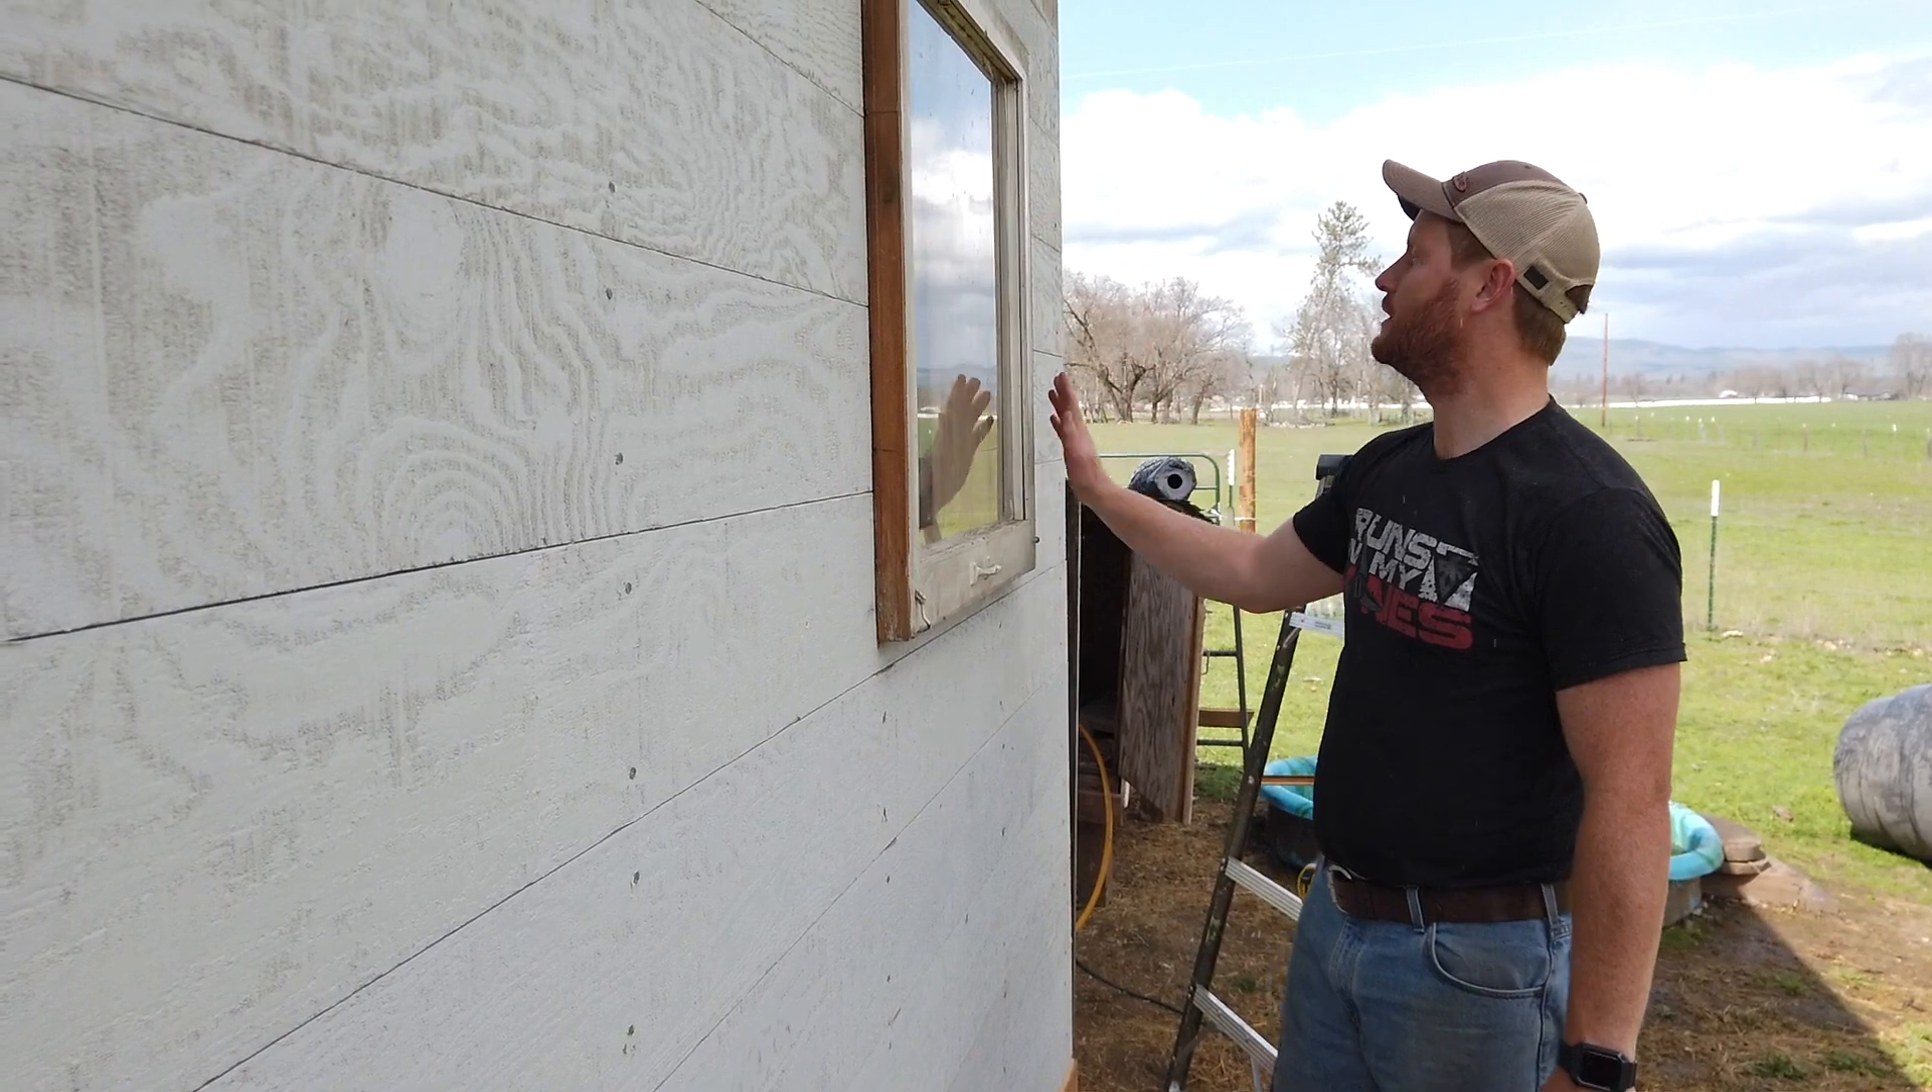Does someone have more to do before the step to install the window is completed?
No.